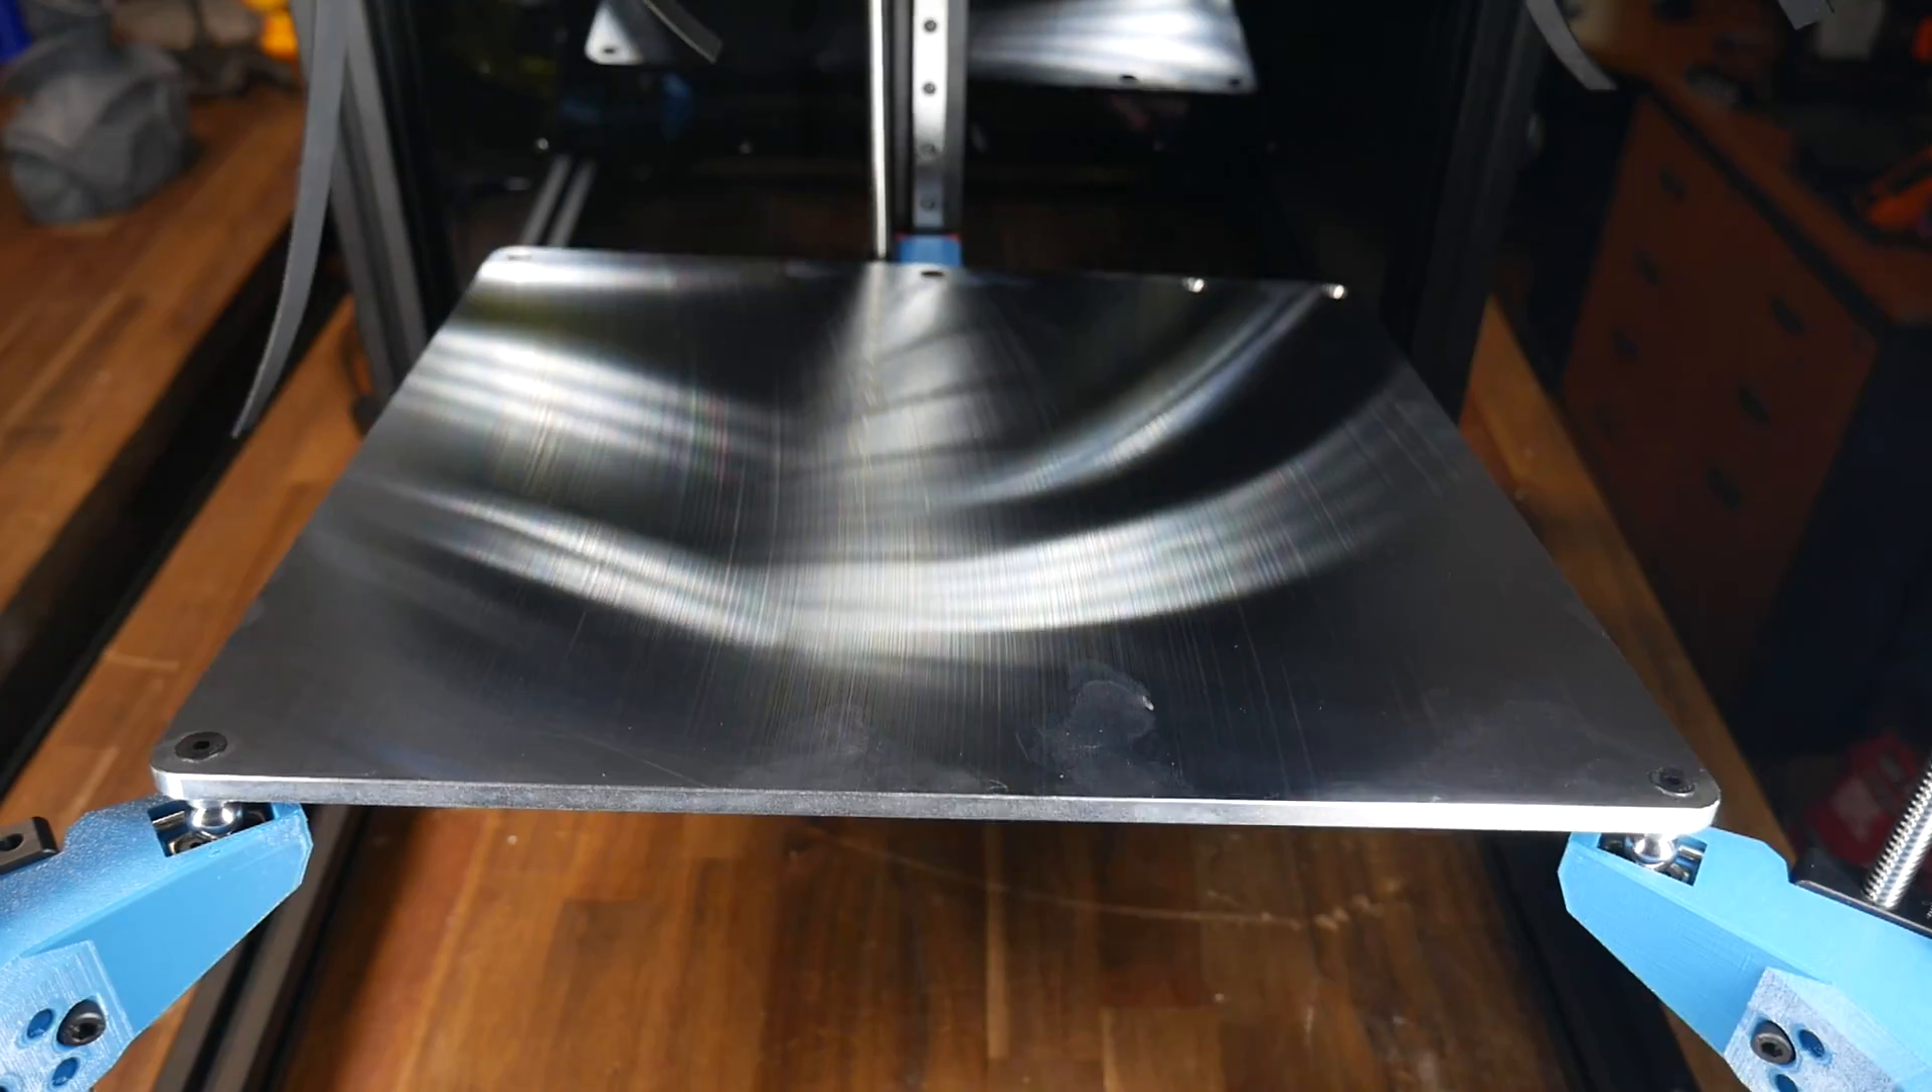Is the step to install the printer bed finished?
Yes.